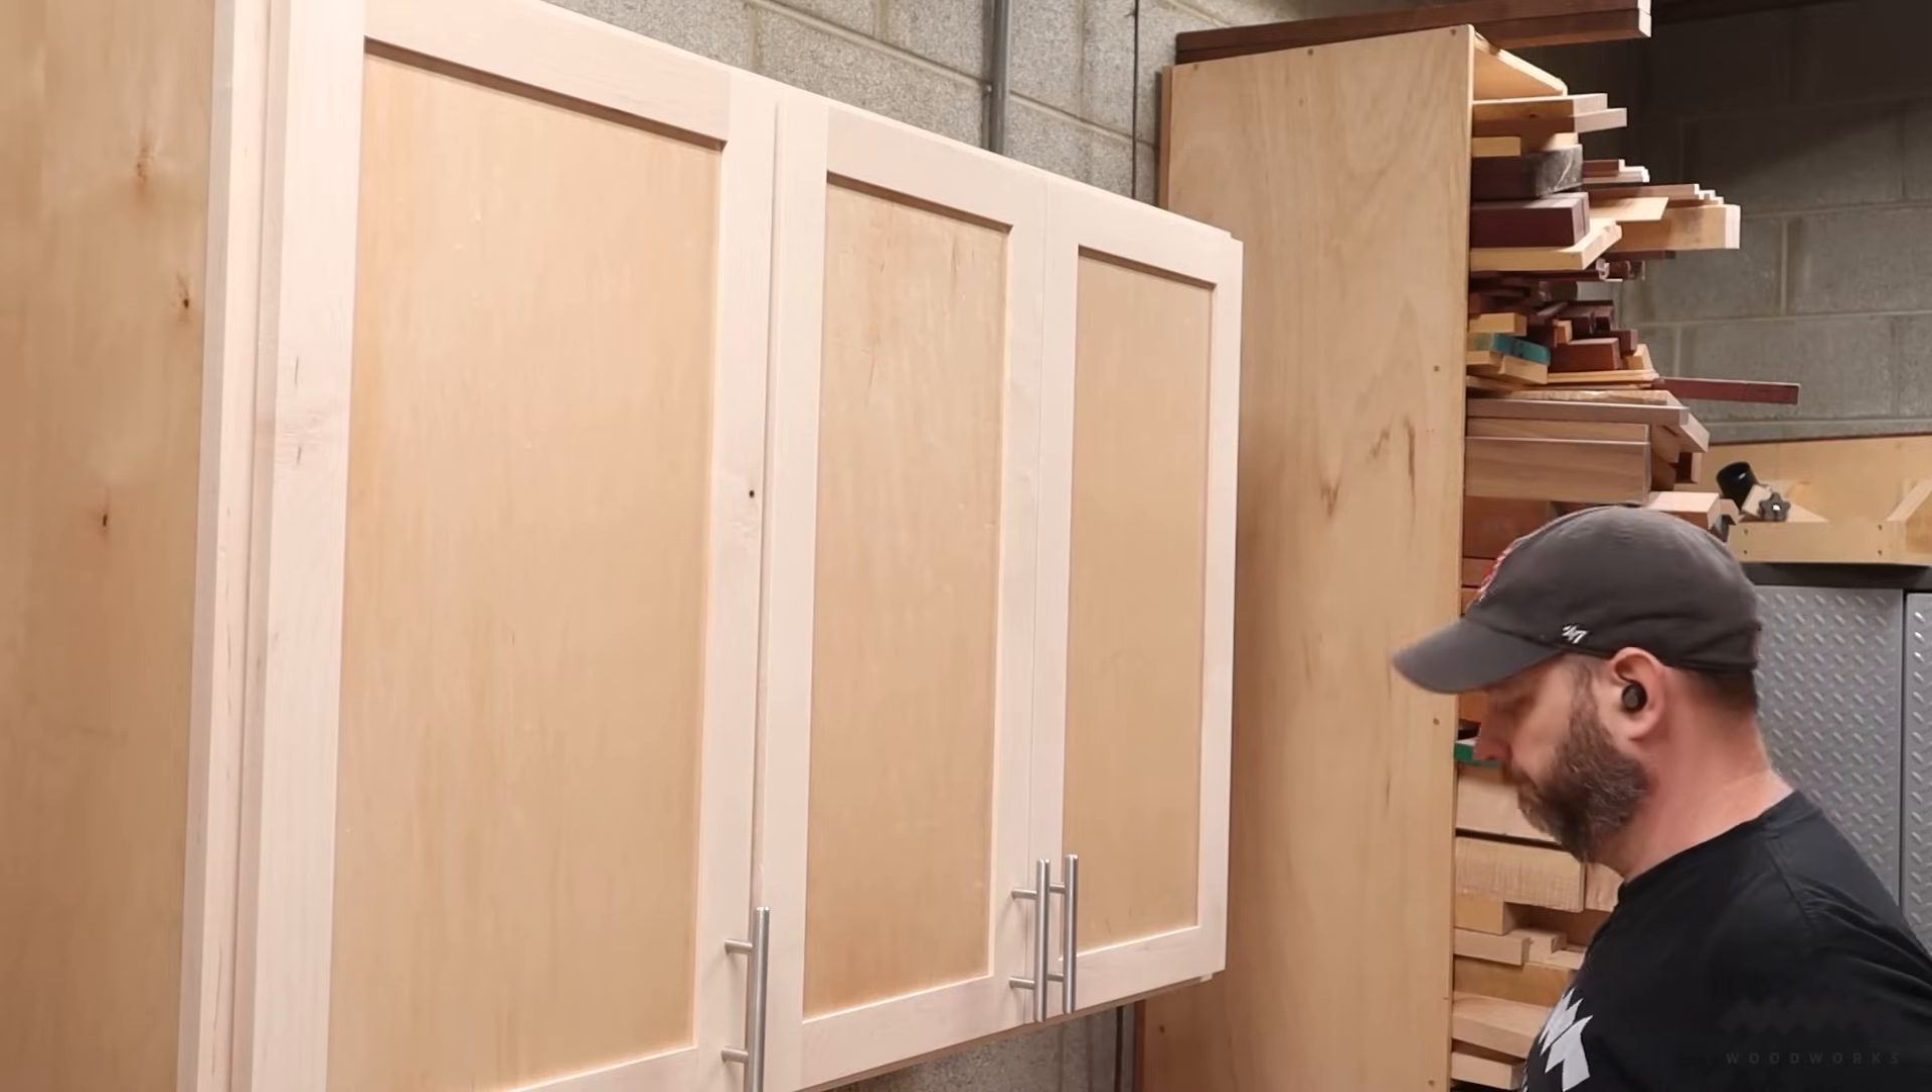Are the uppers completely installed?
Yes.